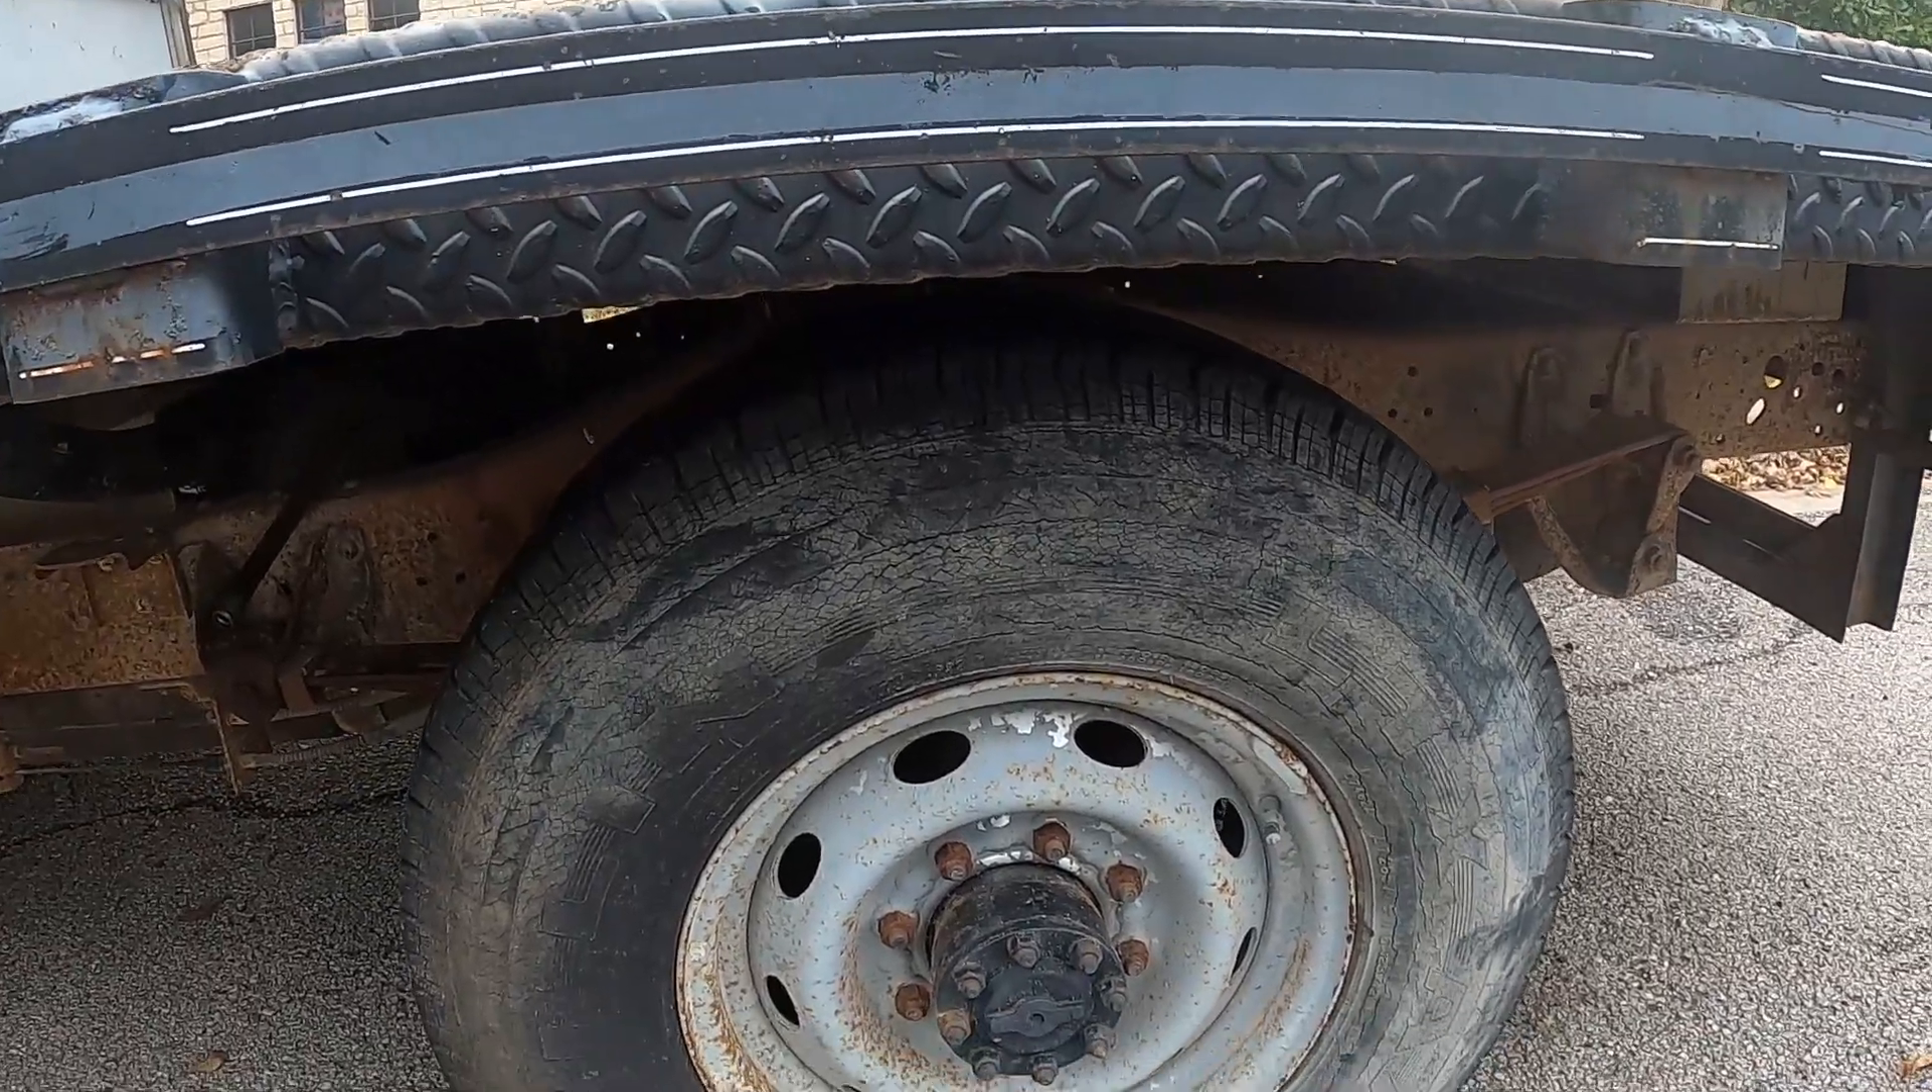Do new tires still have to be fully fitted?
Yes.